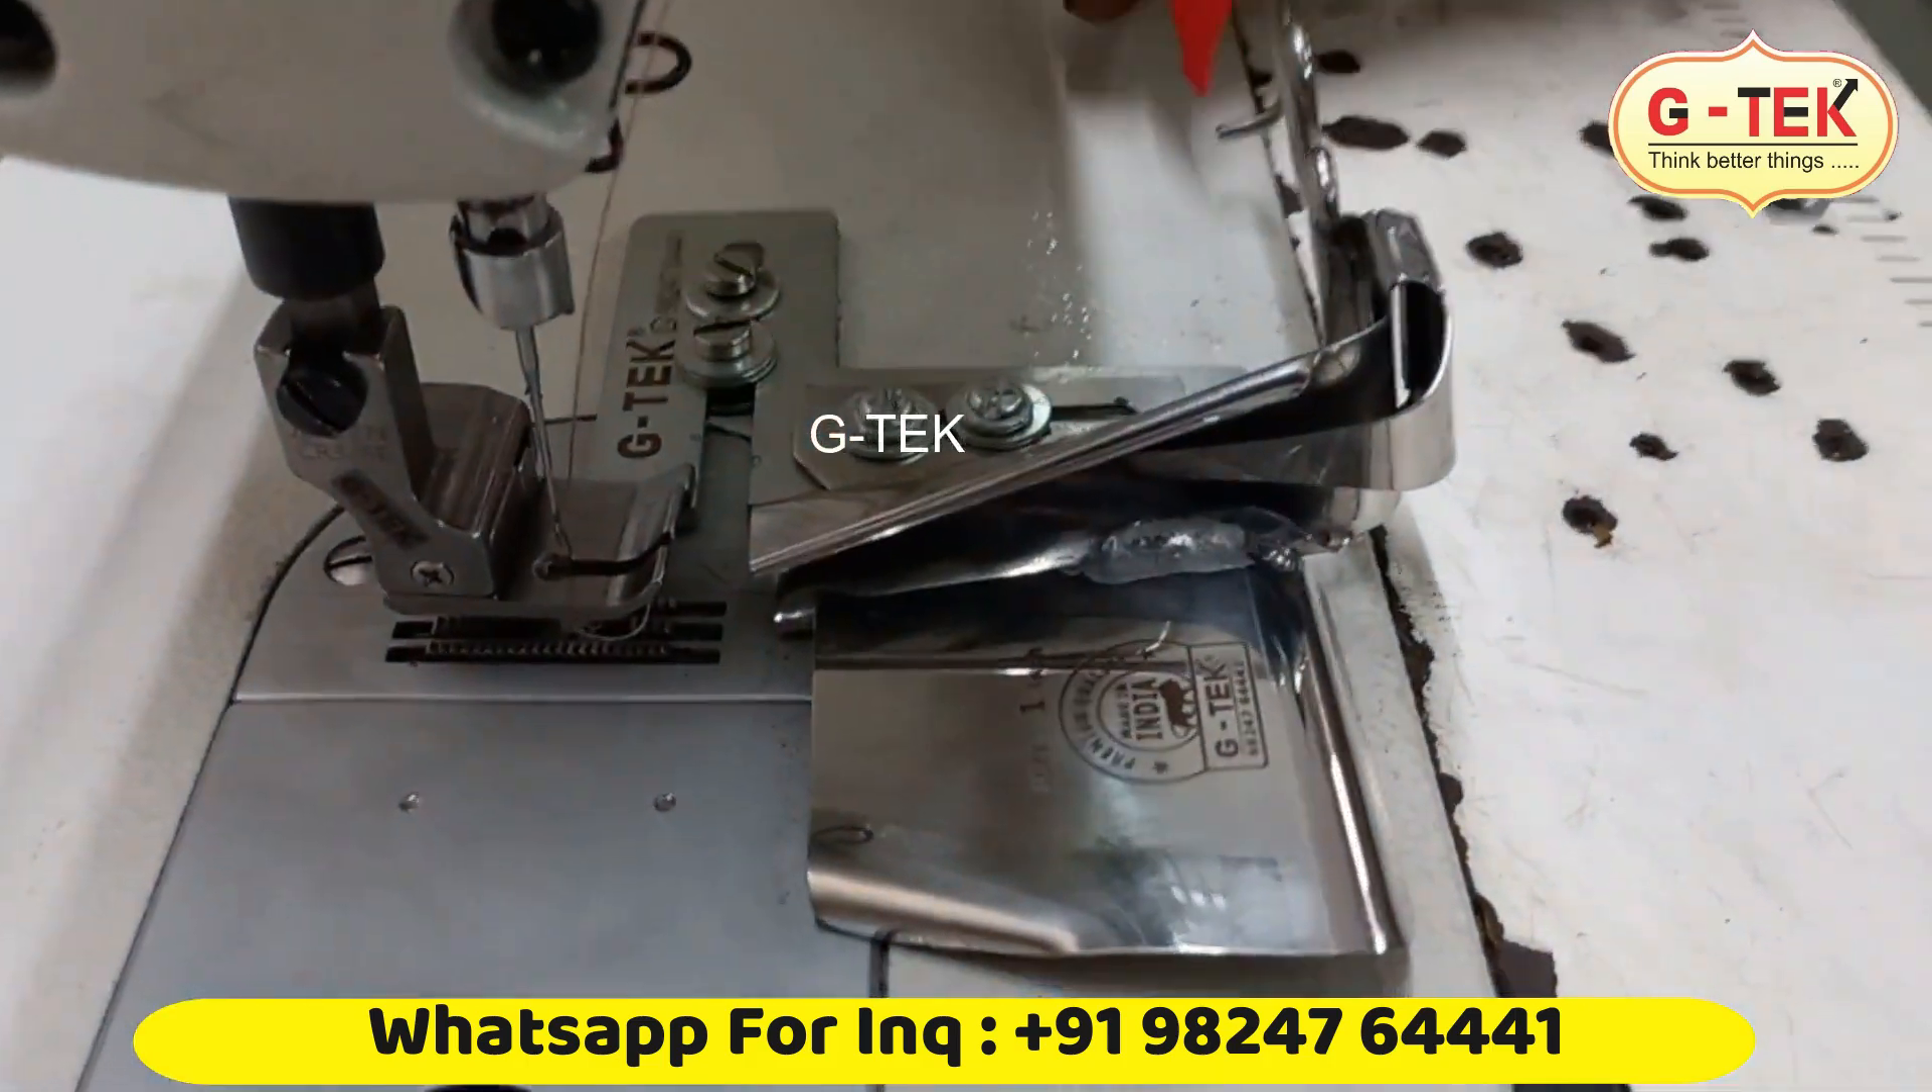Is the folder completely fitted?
Yes.